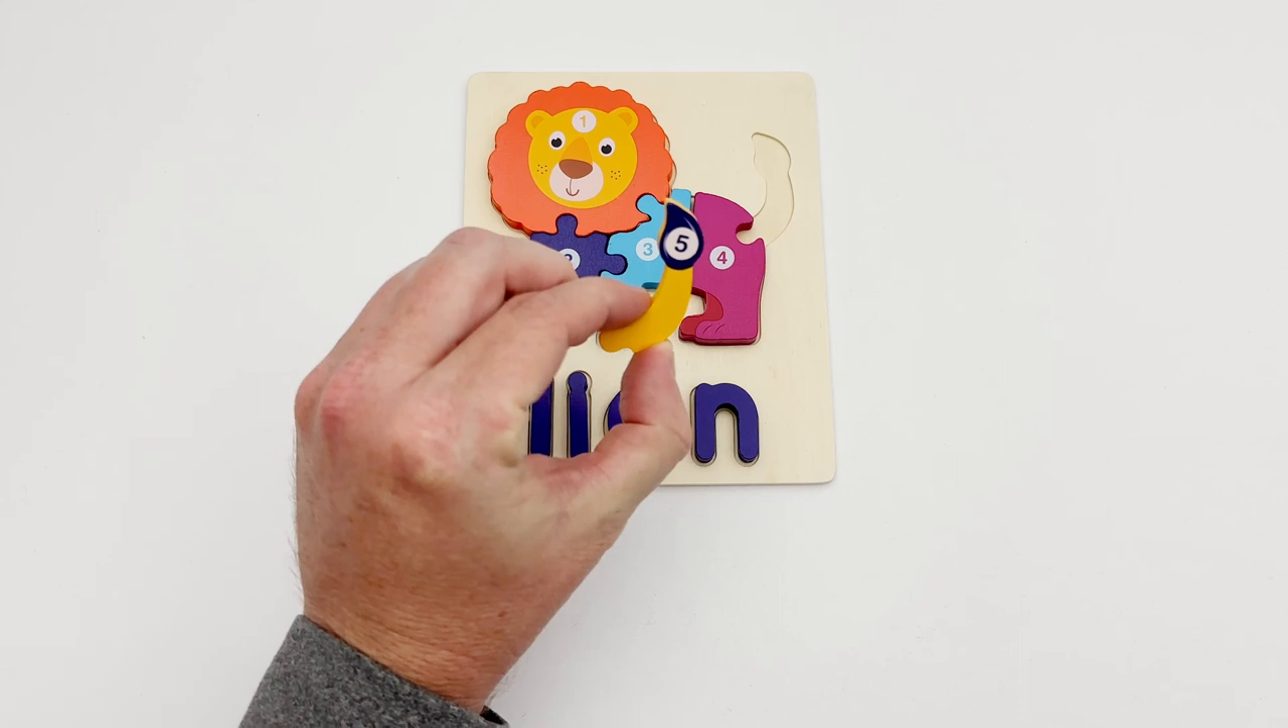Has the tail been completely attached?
No.